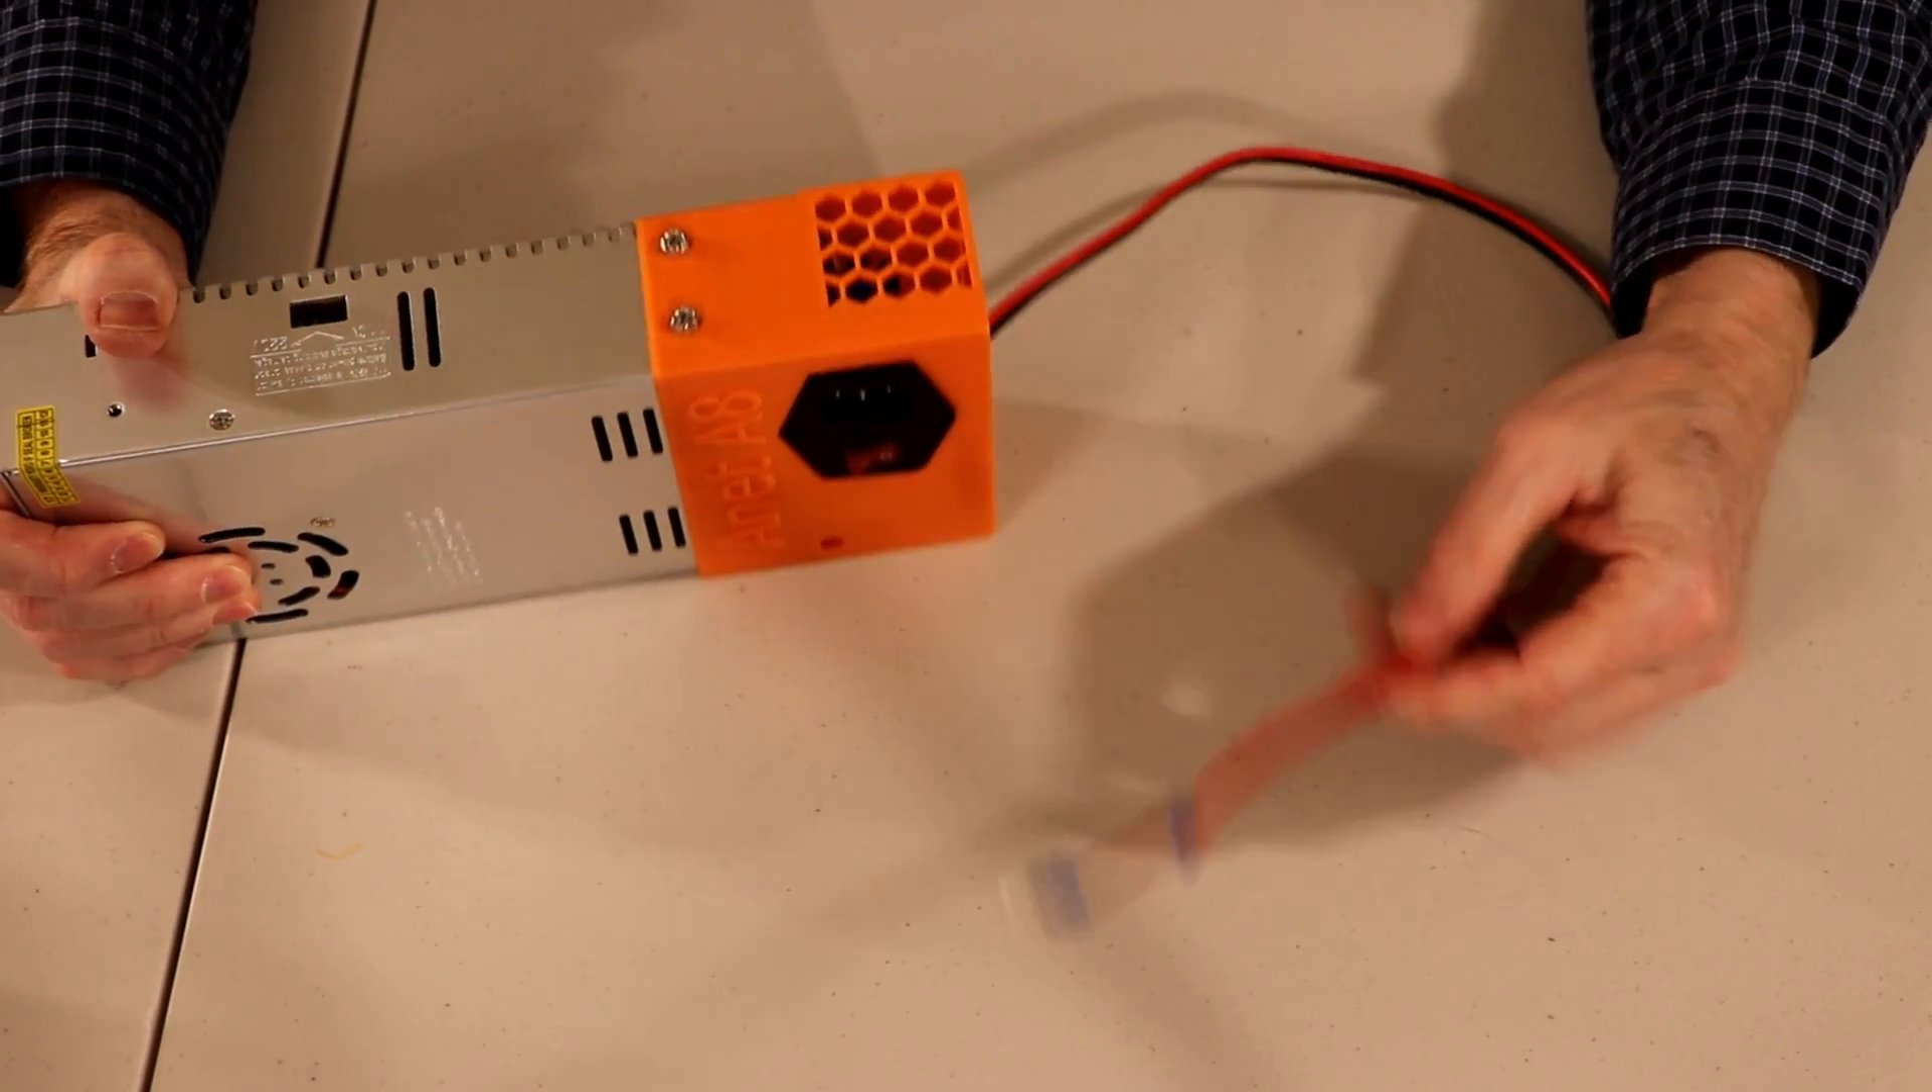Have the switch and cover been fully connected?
Yes.